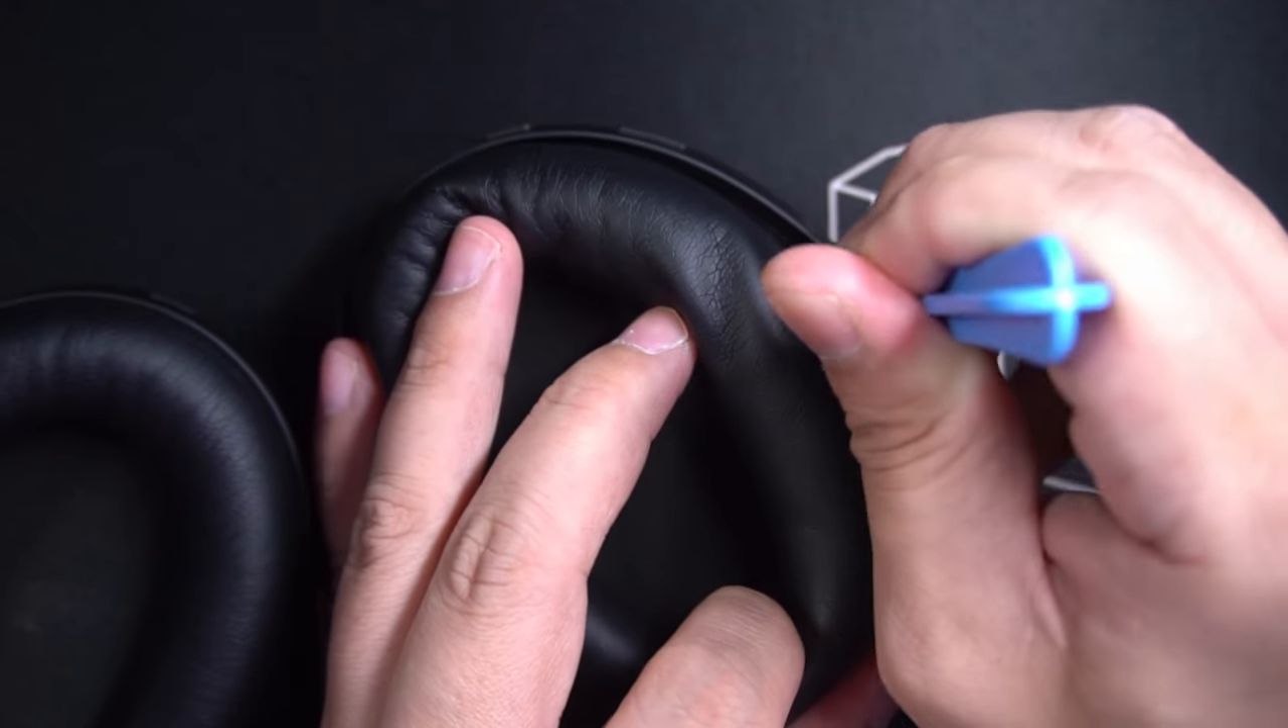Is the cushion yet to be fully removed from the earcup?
Yes.